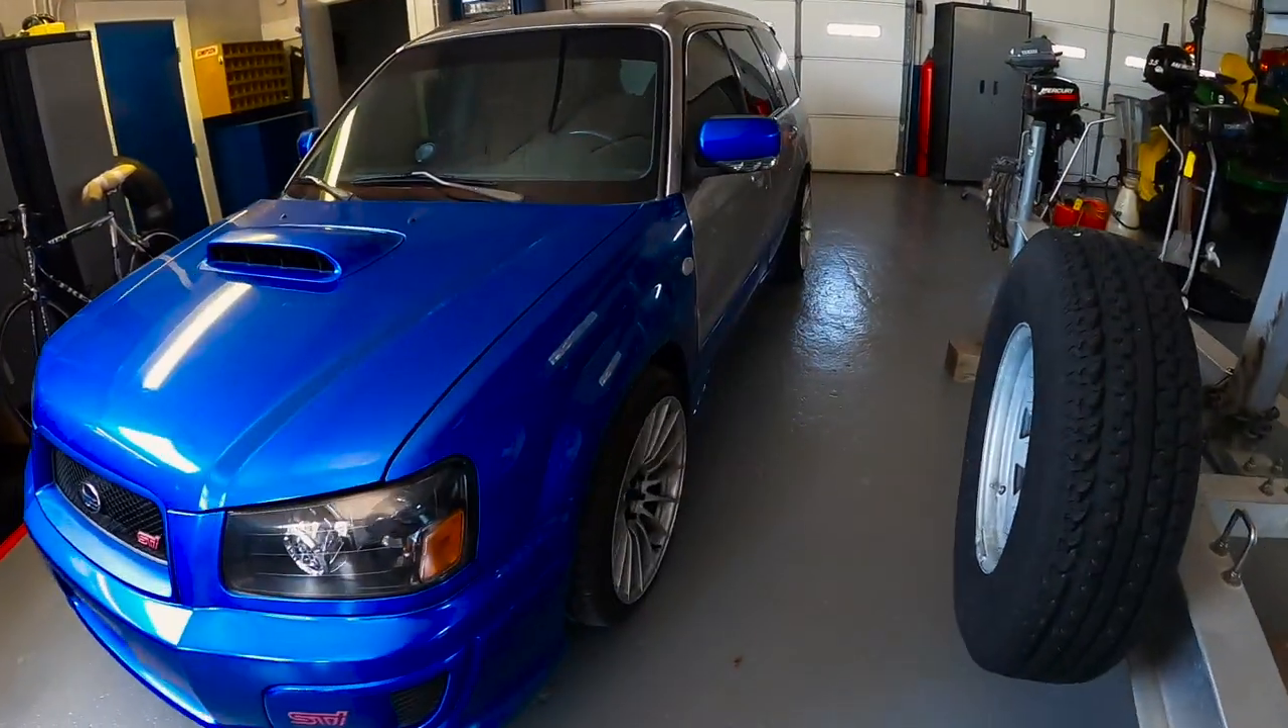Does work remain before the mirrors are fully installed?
No.